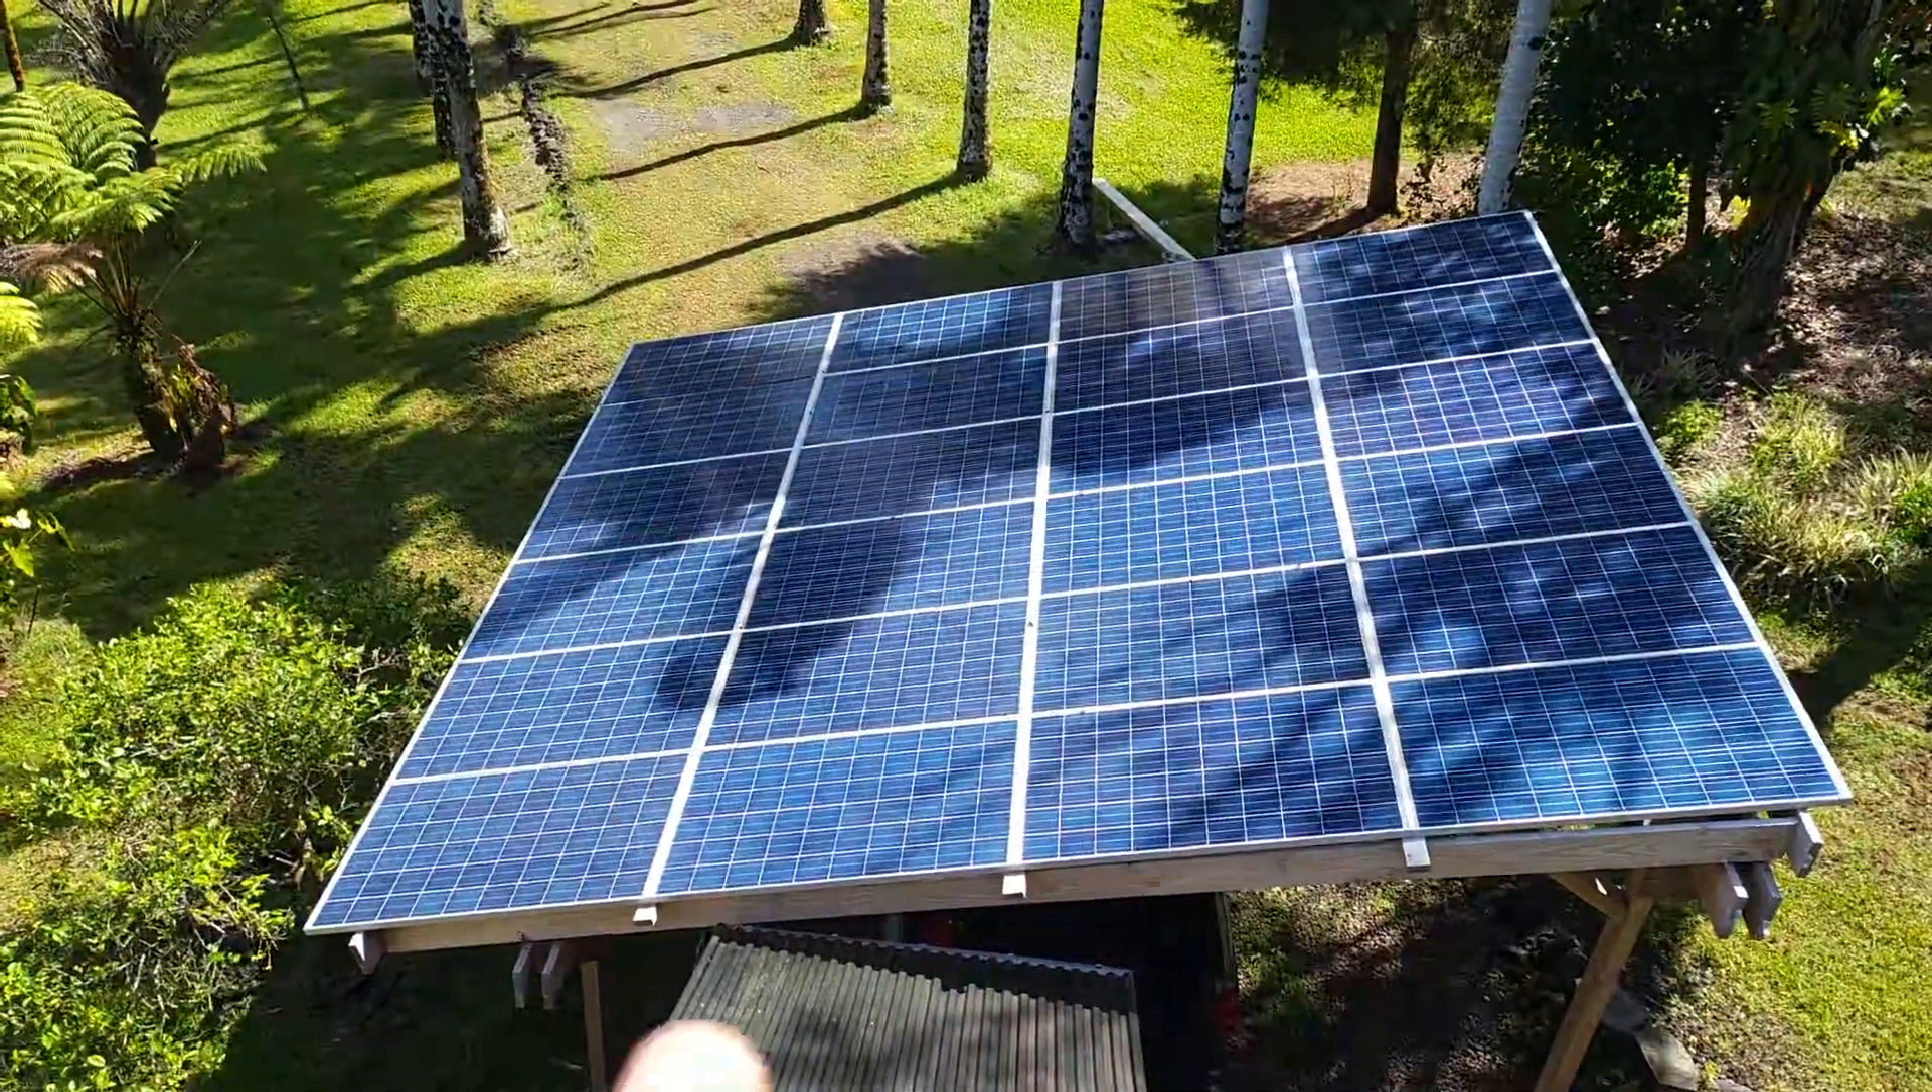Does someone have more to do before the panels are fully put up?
No.